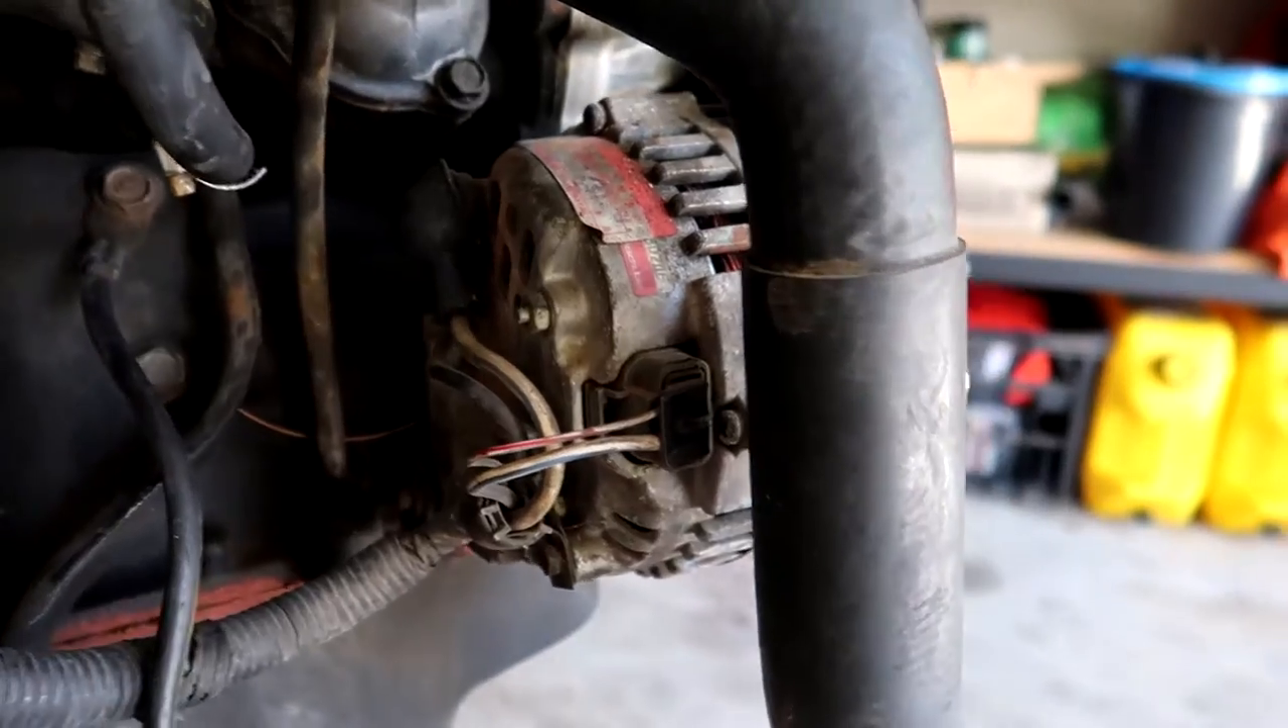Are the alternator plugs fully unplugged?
No.